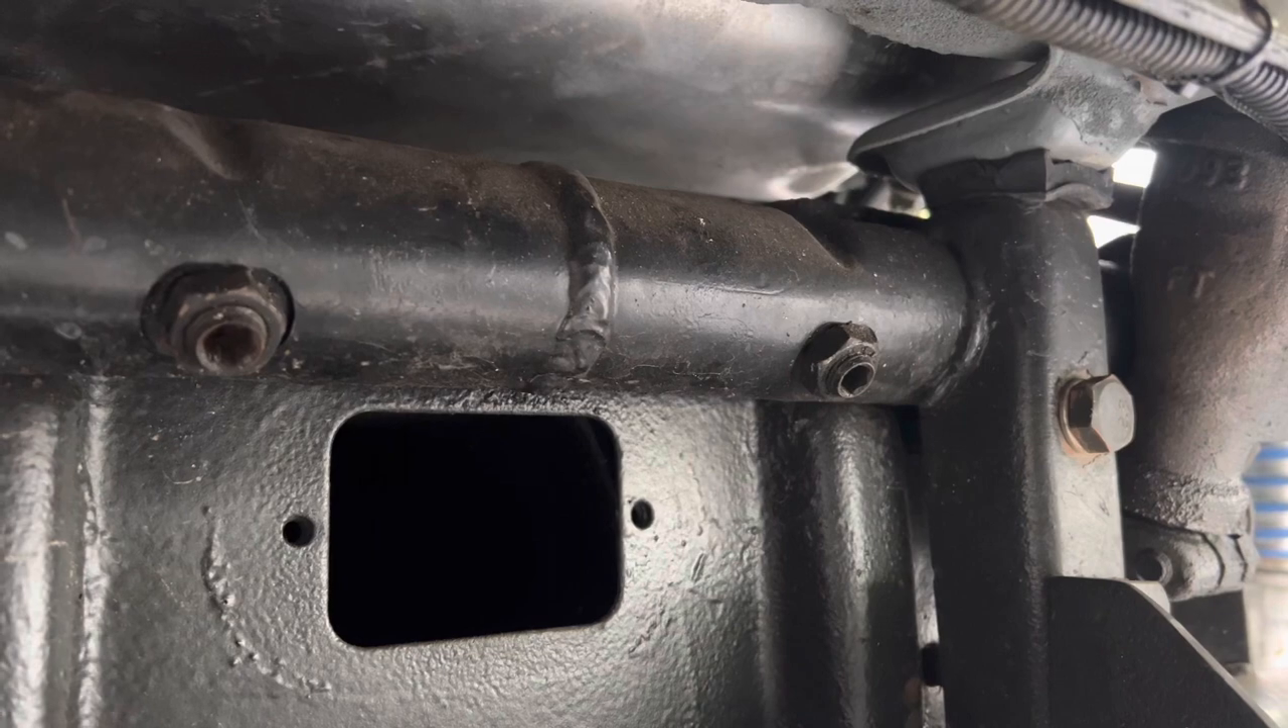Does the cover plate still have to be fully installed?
Yes.